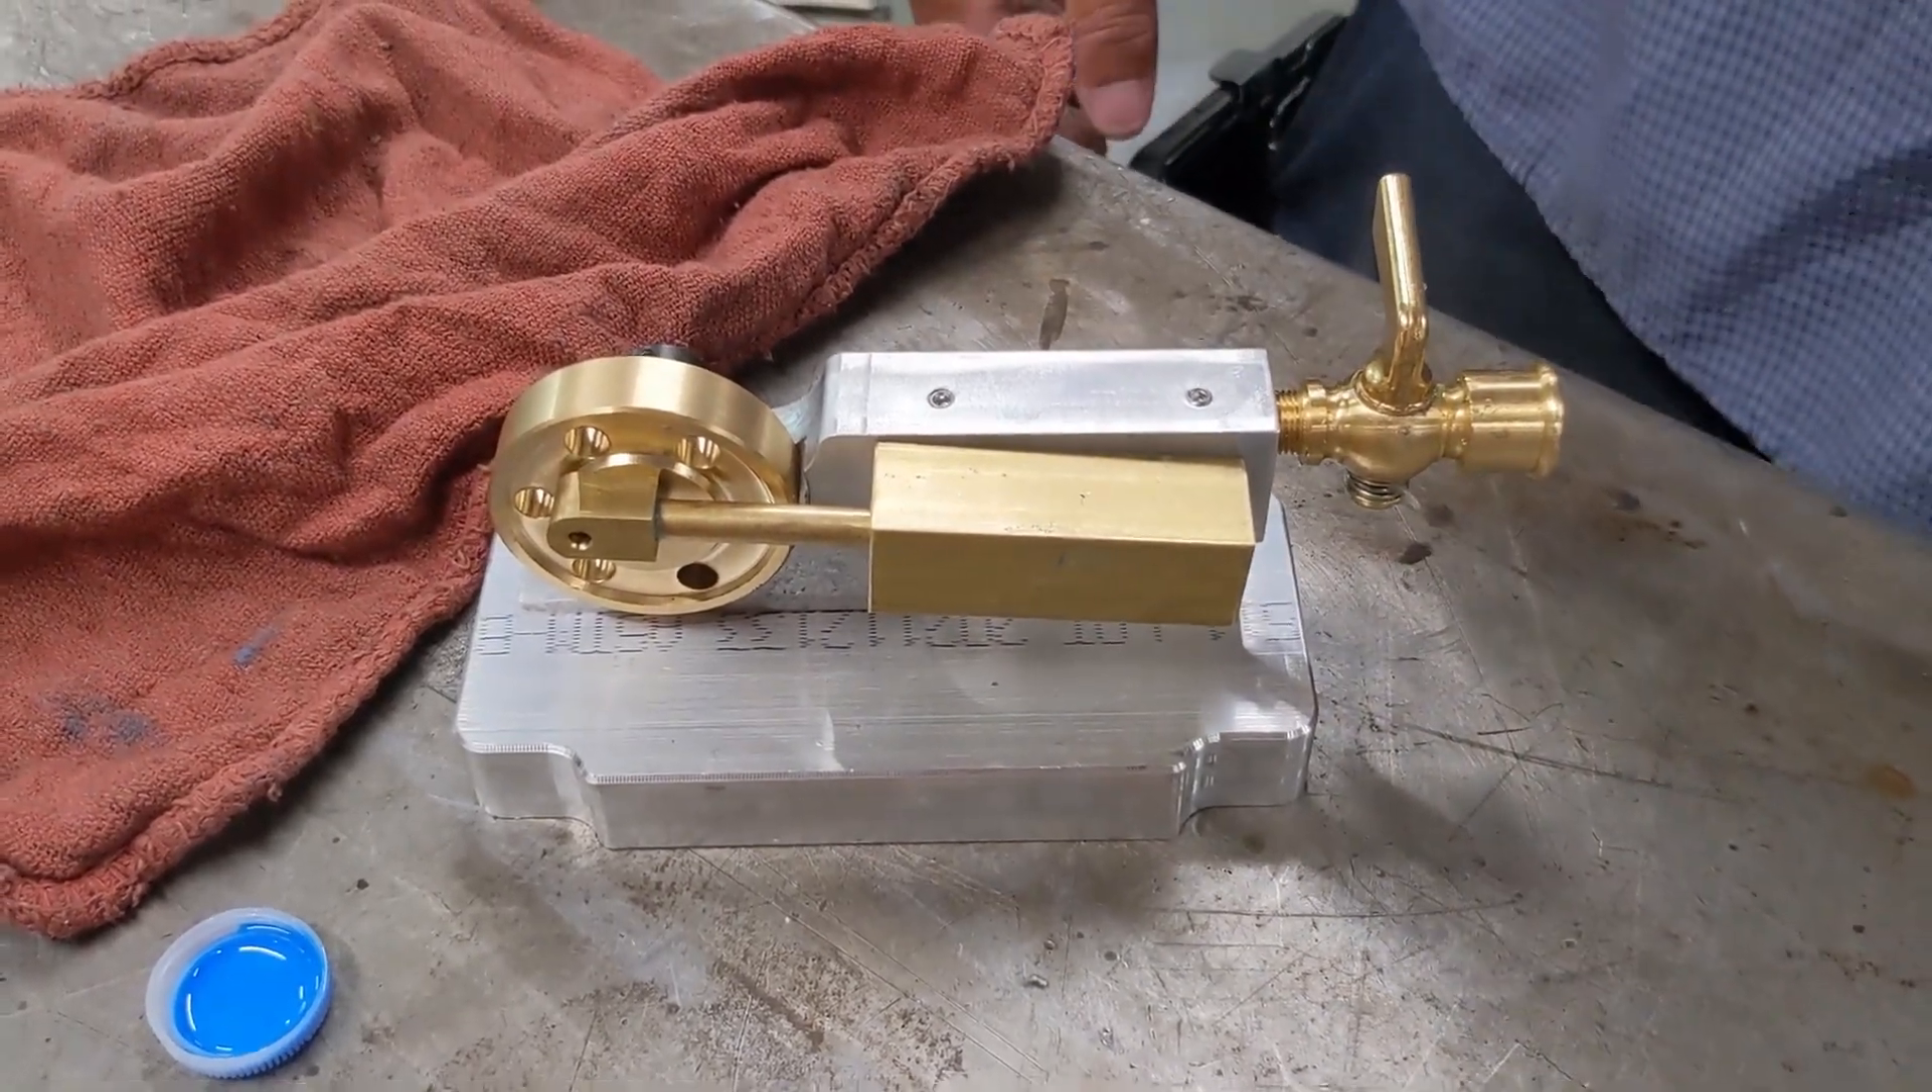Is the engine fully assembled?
Yes.